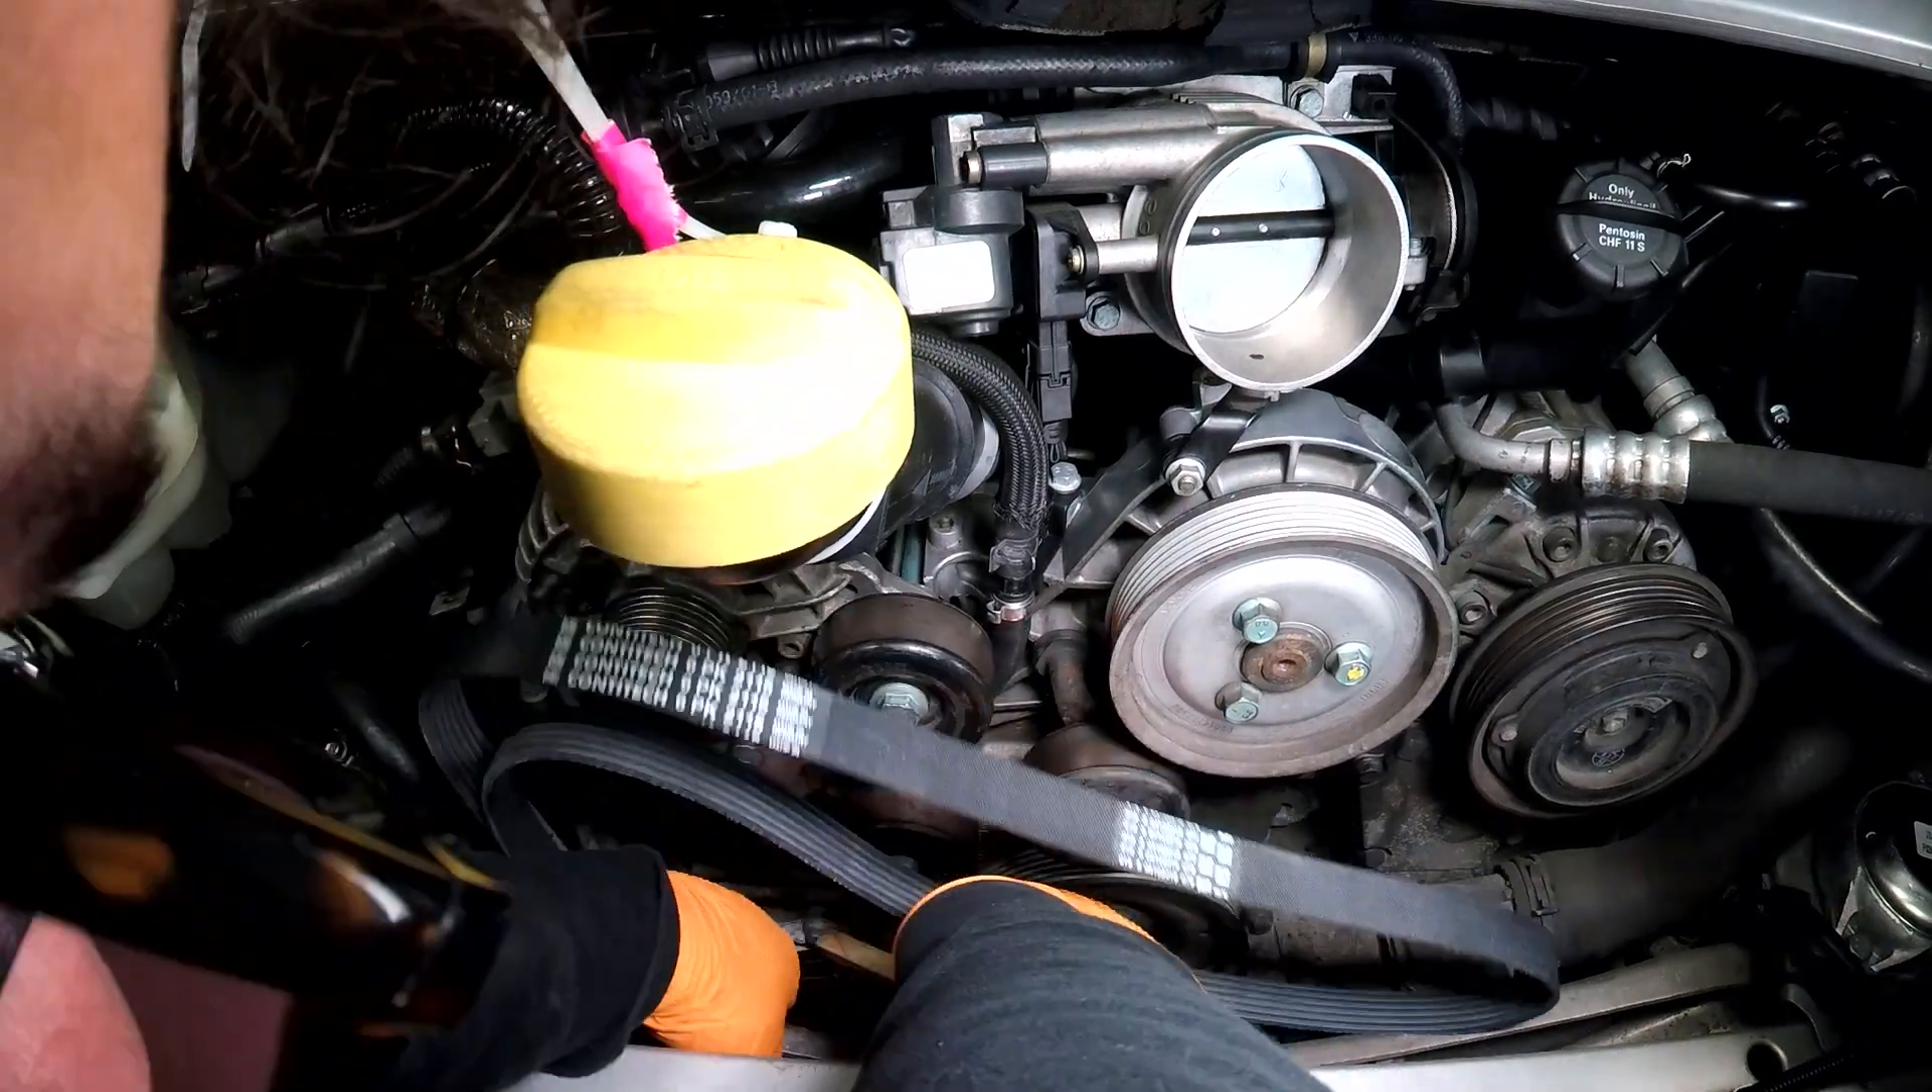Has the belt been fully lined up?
No.